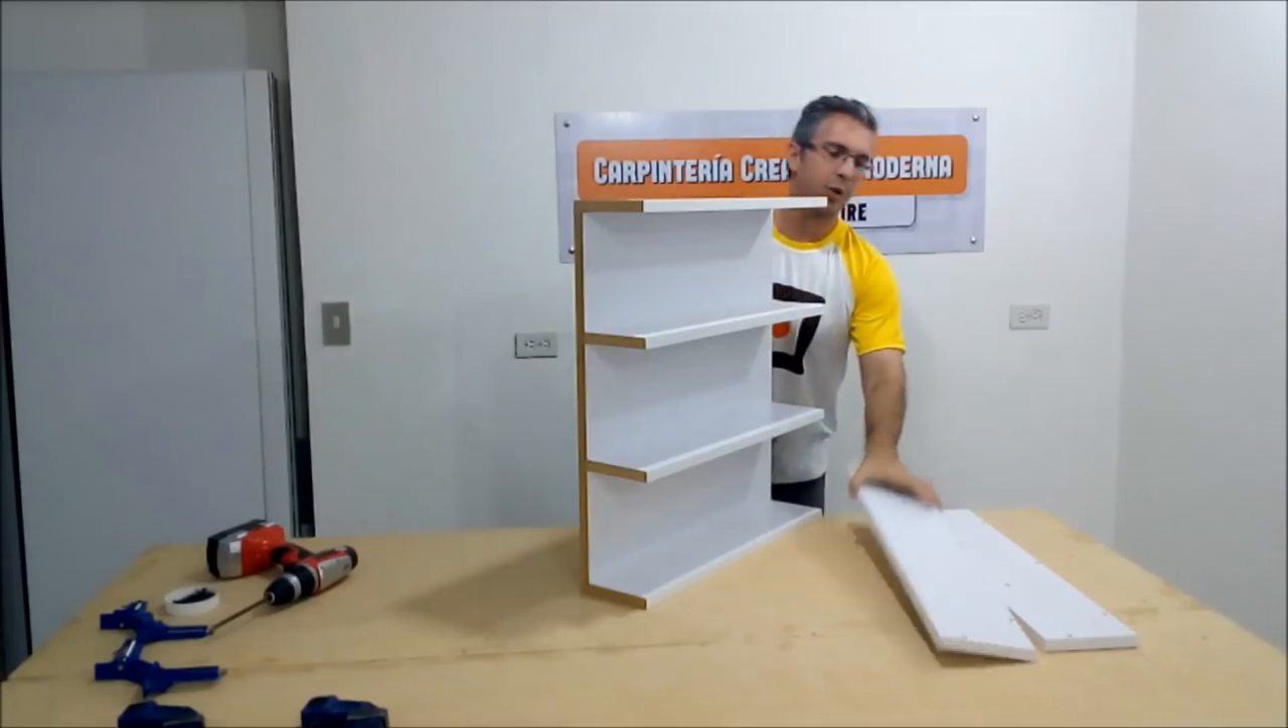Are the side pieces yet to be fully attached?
Yes.